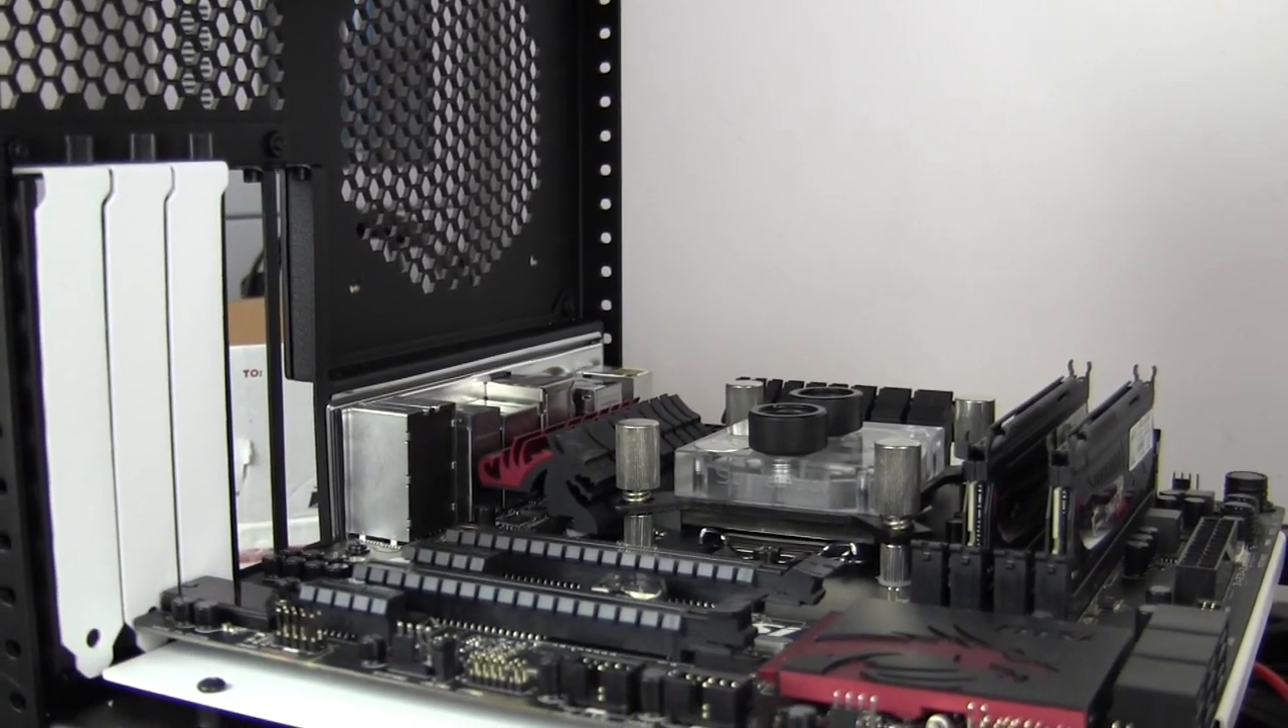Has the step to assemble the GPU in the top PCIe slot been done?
No.